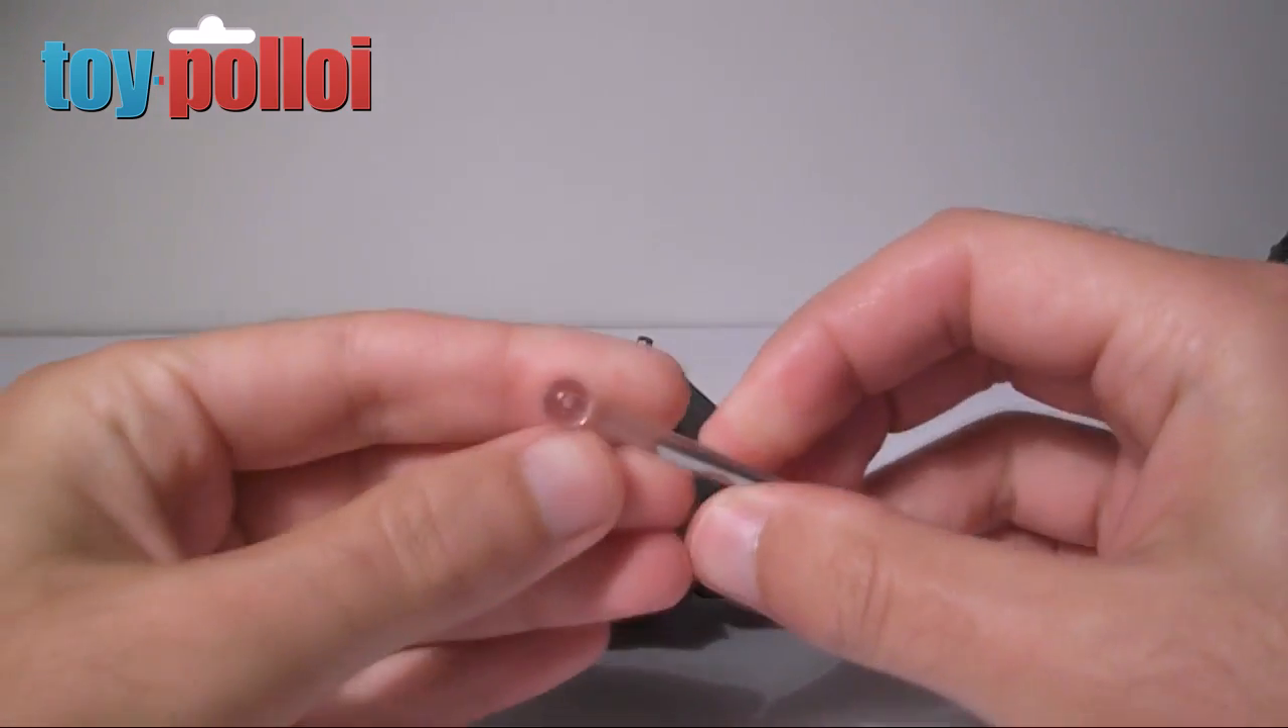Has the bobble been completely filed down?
No.